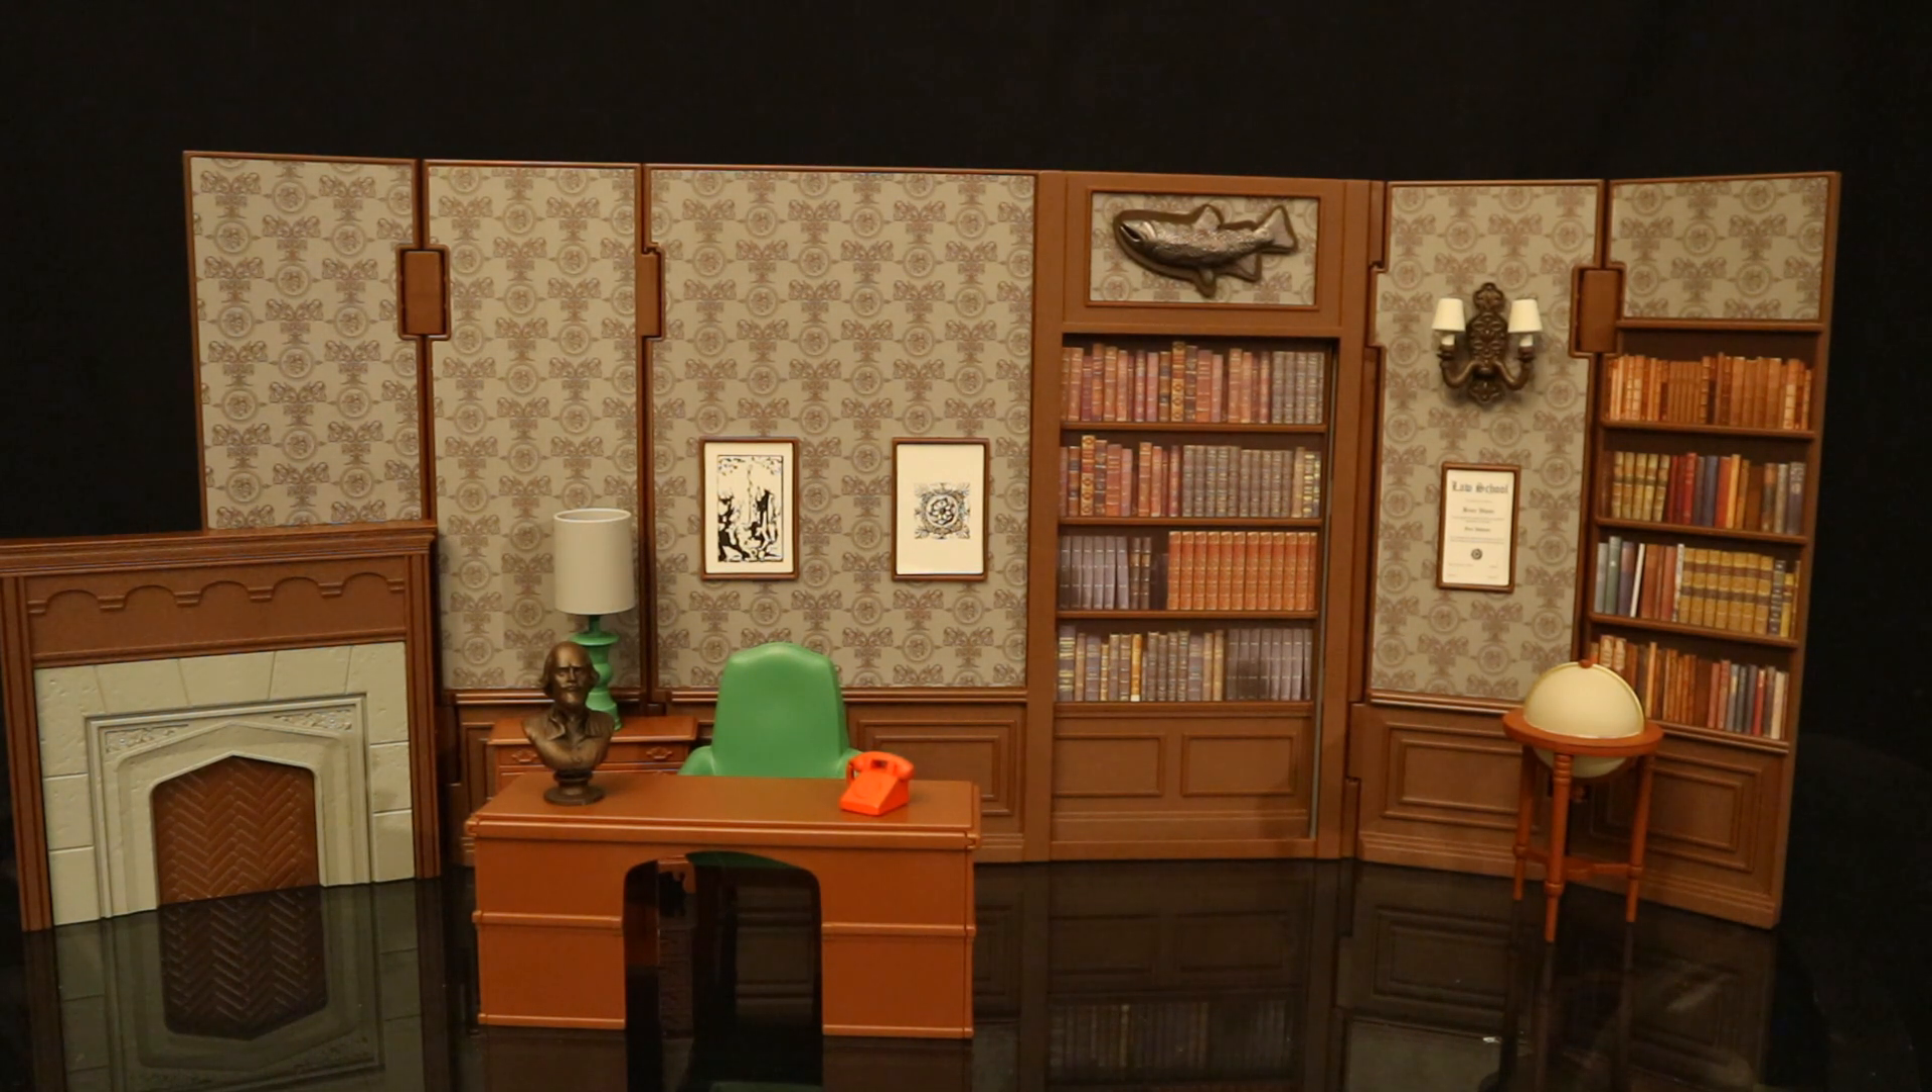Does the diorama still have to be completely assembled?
No.